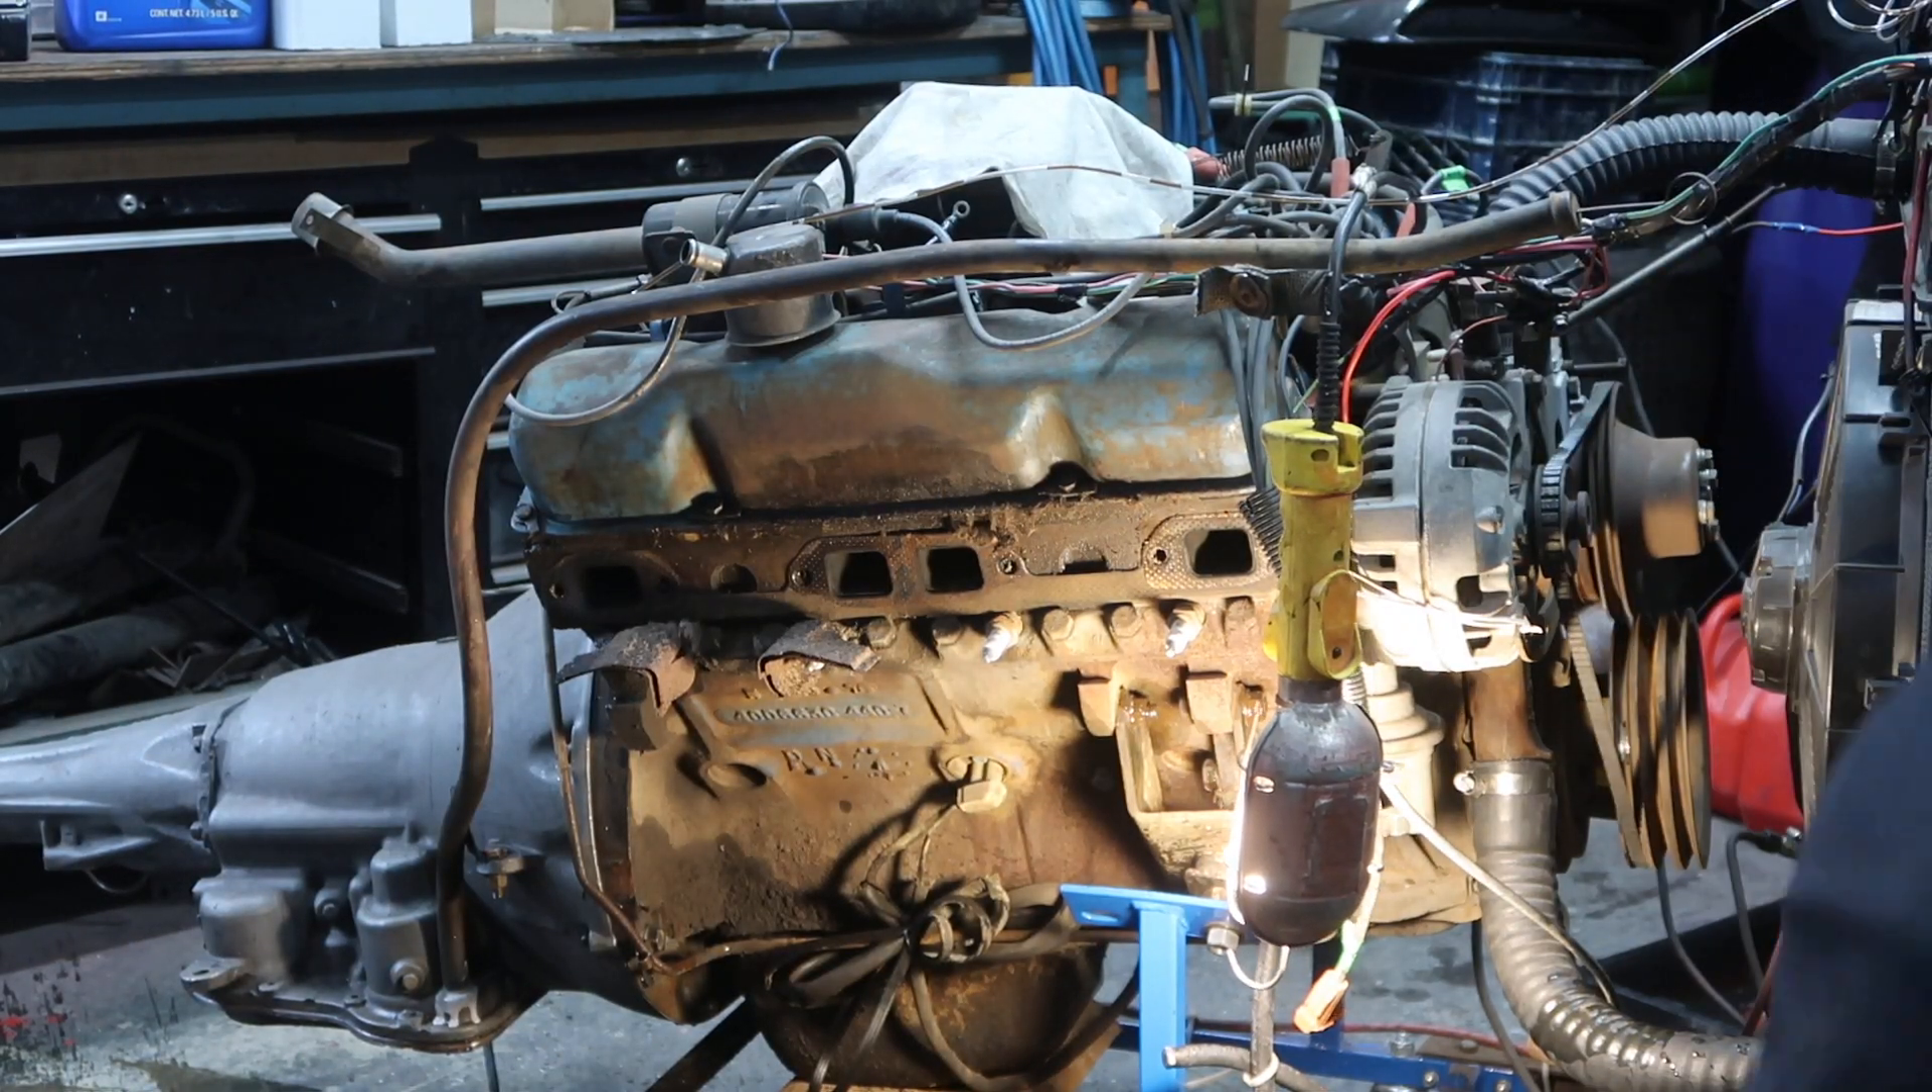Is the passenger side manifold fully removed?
Yes.